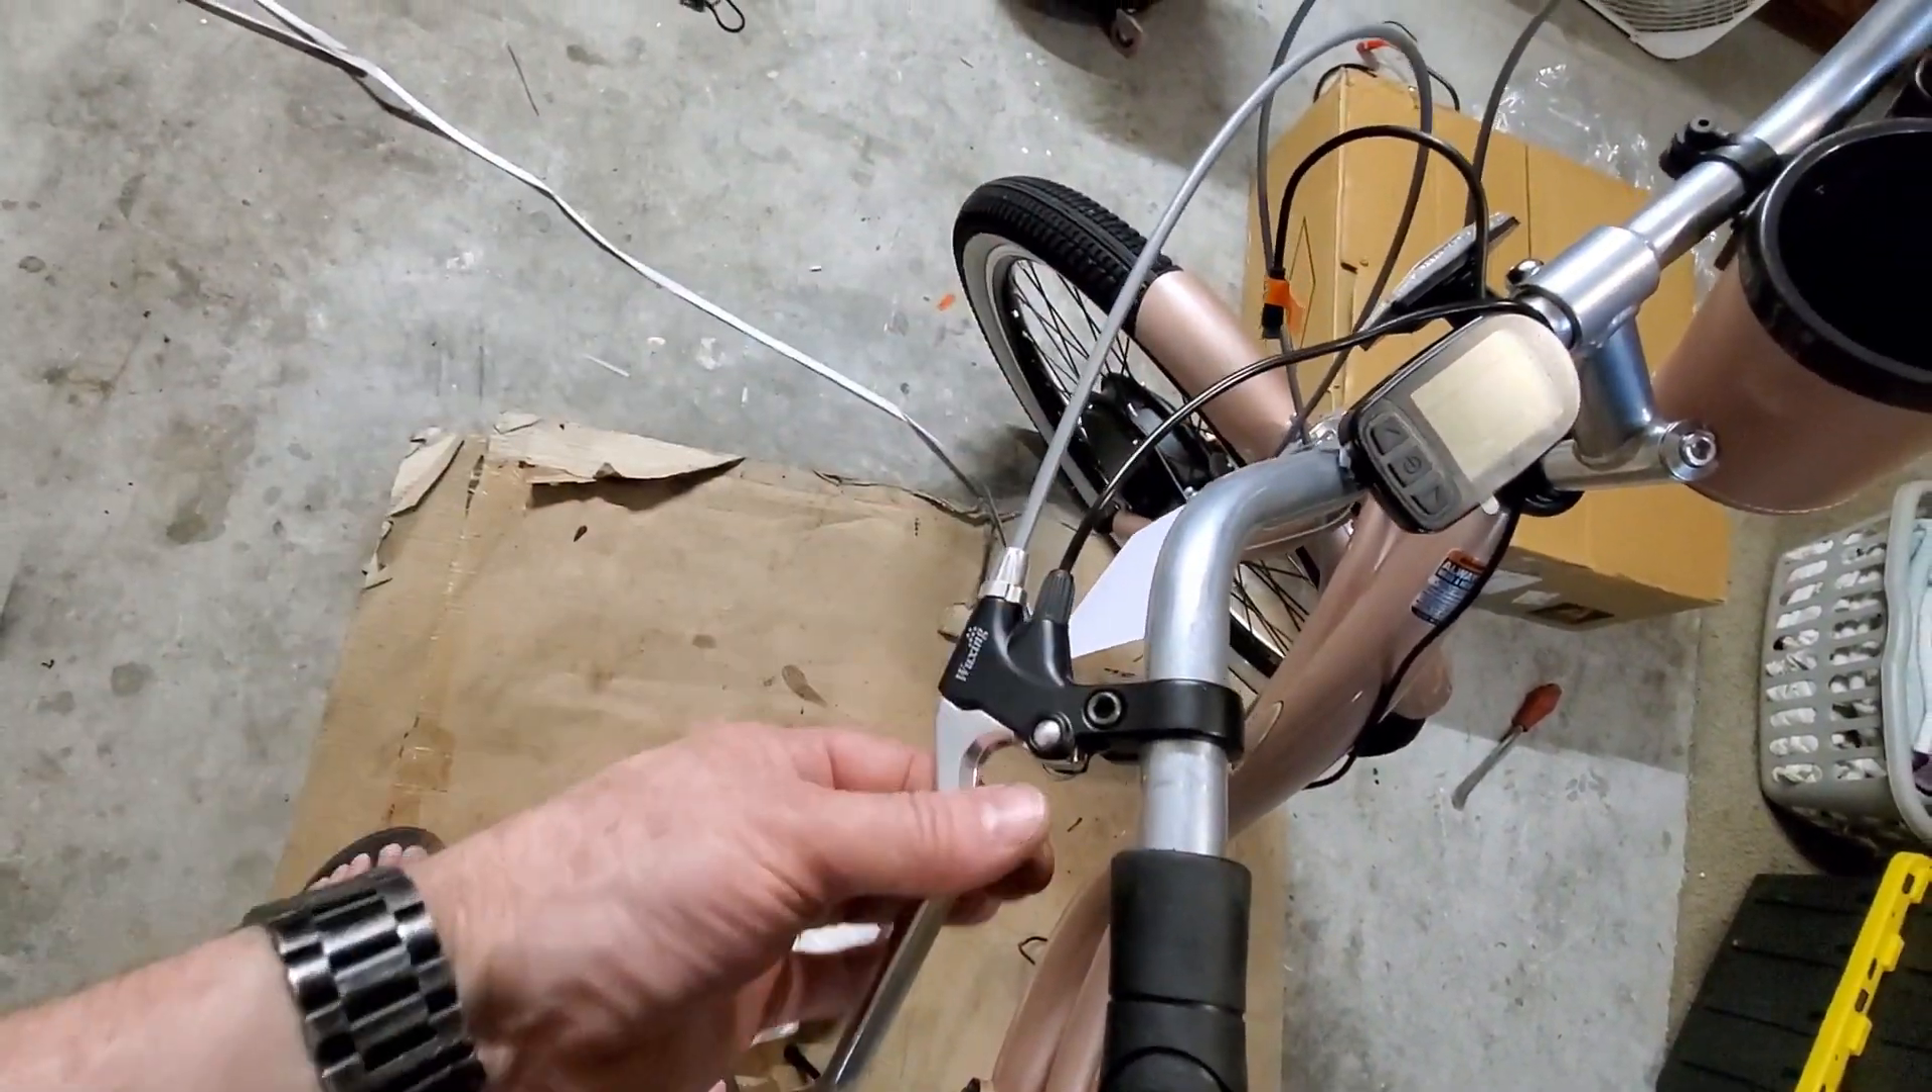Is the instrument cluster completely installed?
Yes.